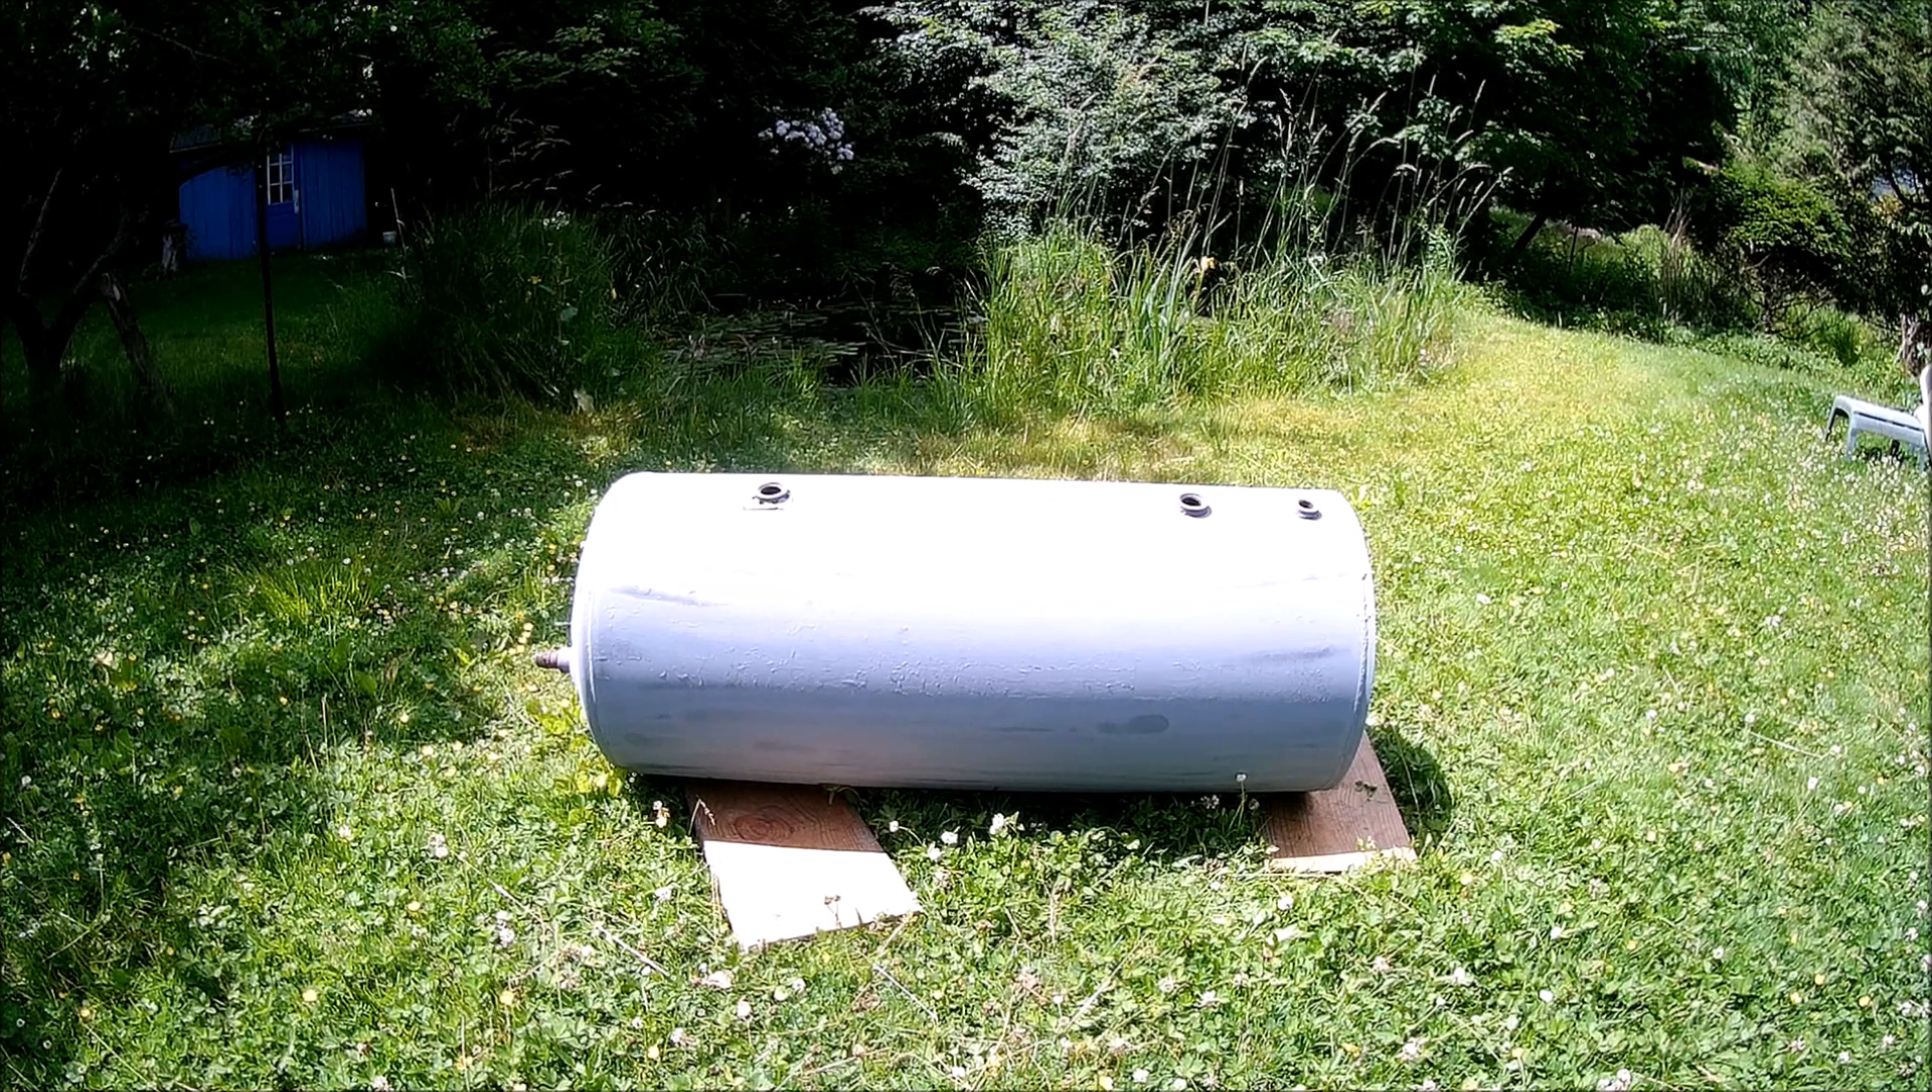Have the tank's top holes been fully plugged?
No.